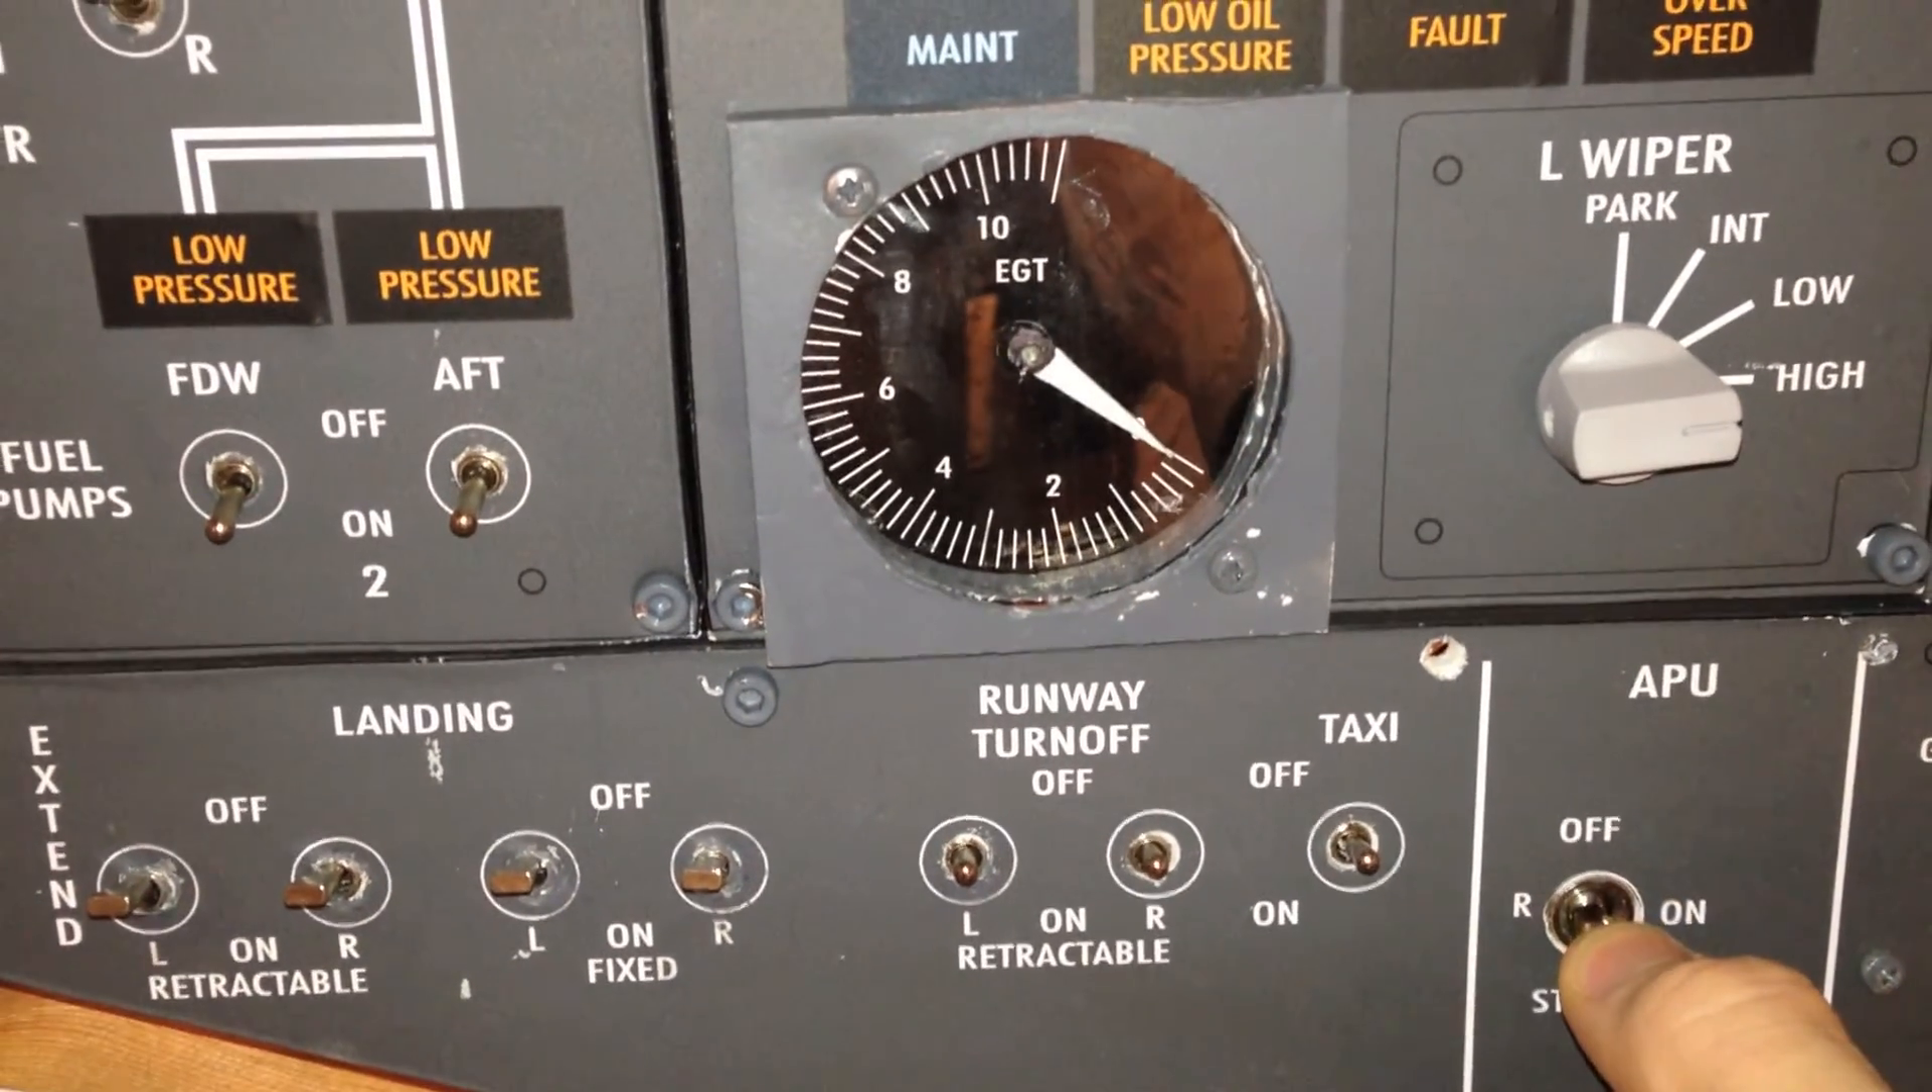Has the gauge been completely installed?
Yes.